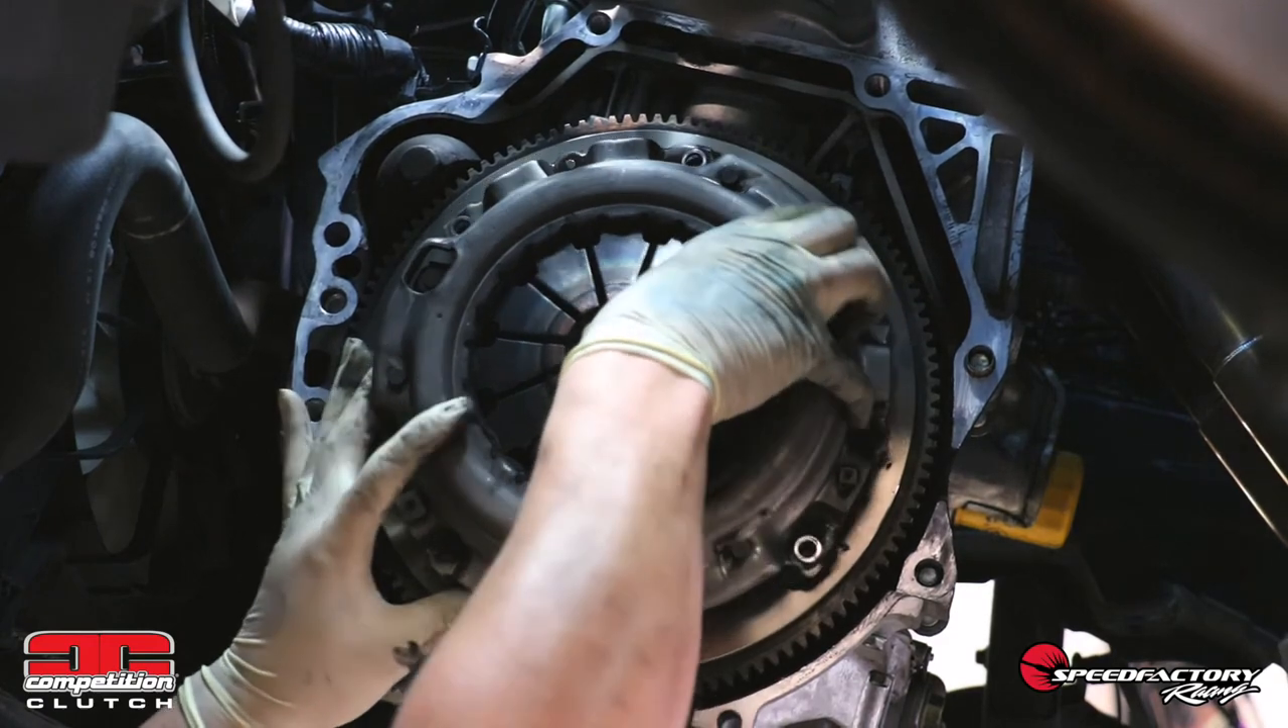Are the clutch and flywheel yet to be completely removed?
Yes.